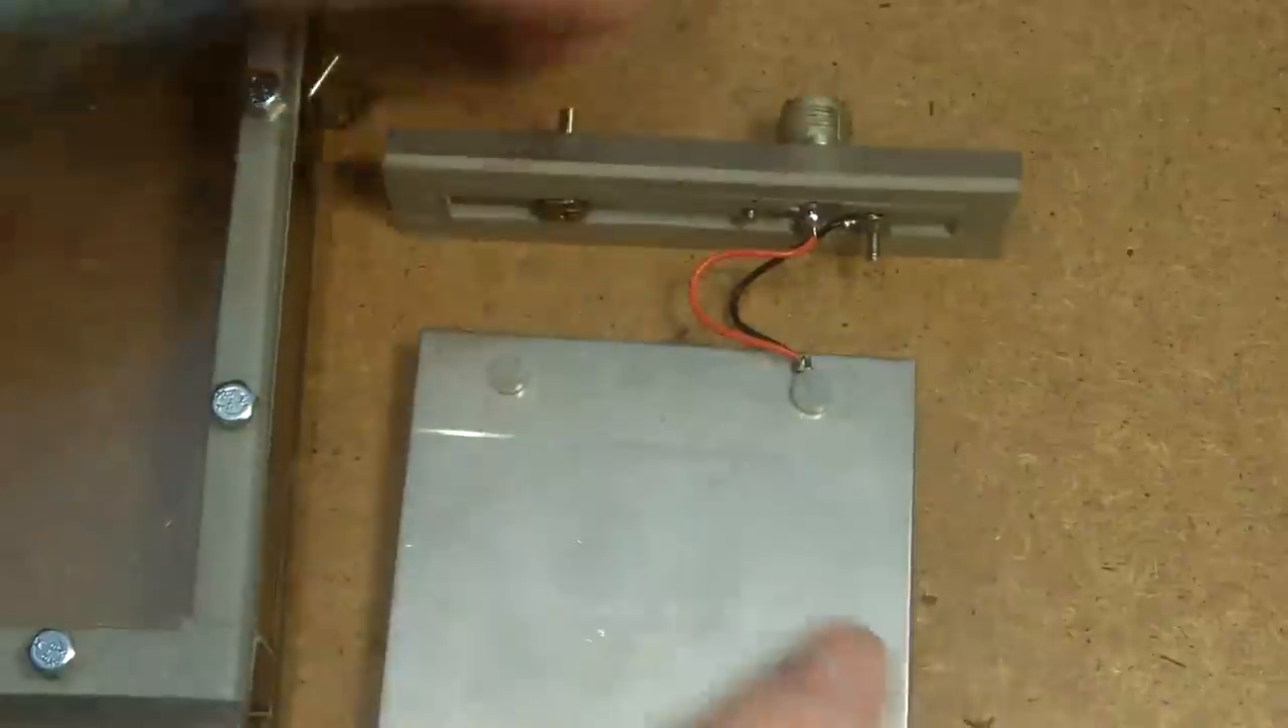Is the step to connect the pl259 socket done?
Yes.